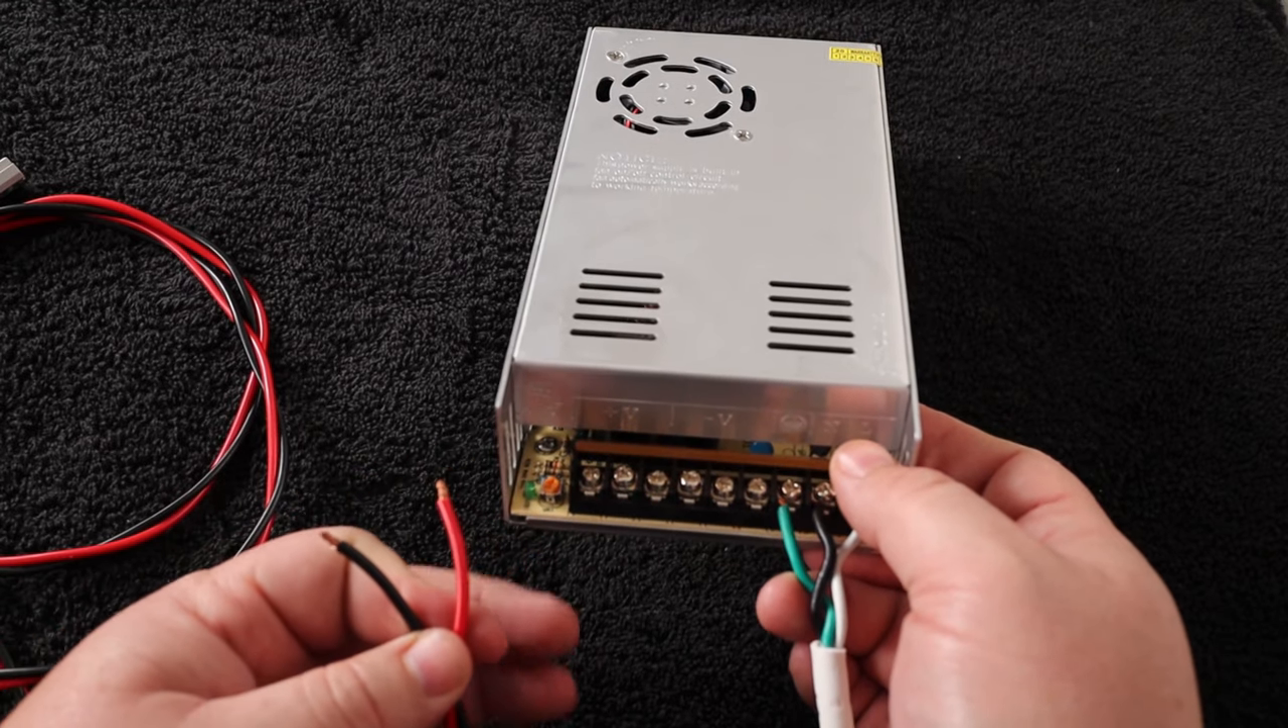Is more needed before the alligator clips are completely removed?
No.